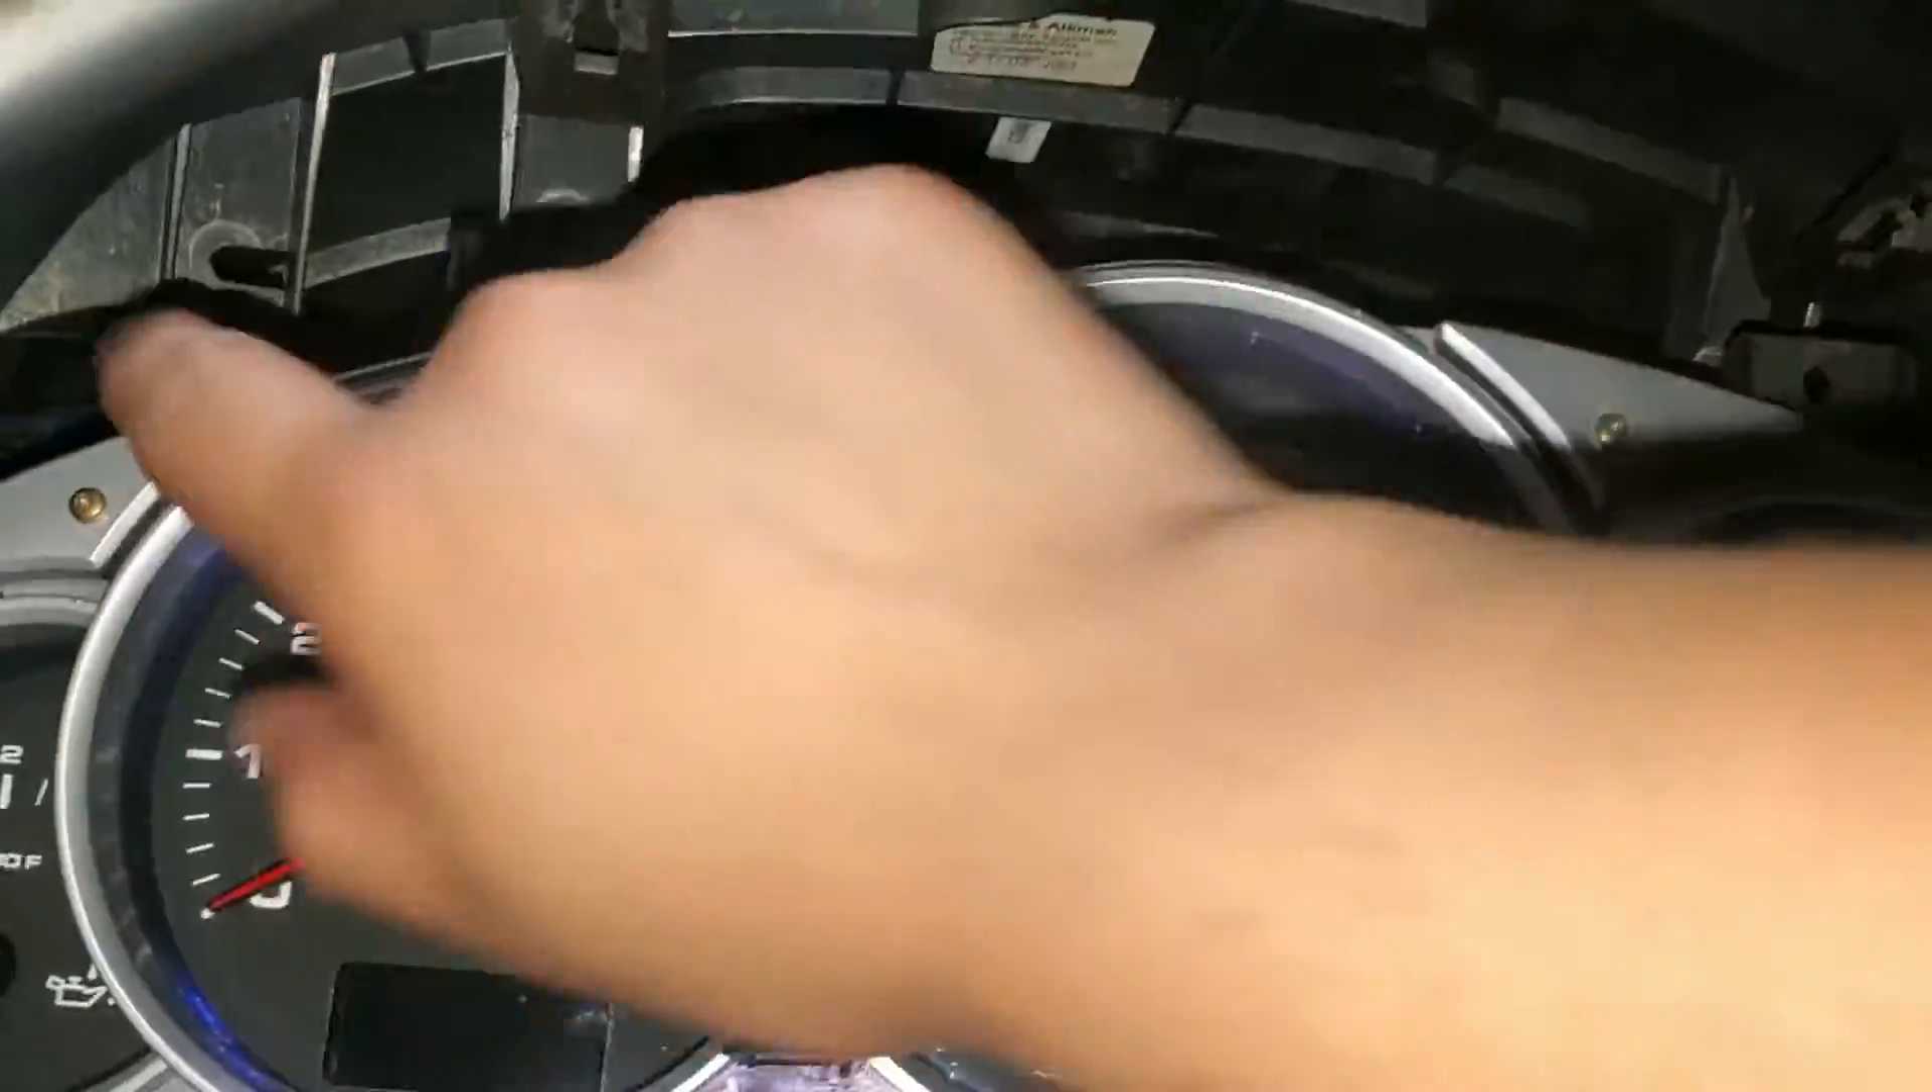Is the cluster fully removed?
No.